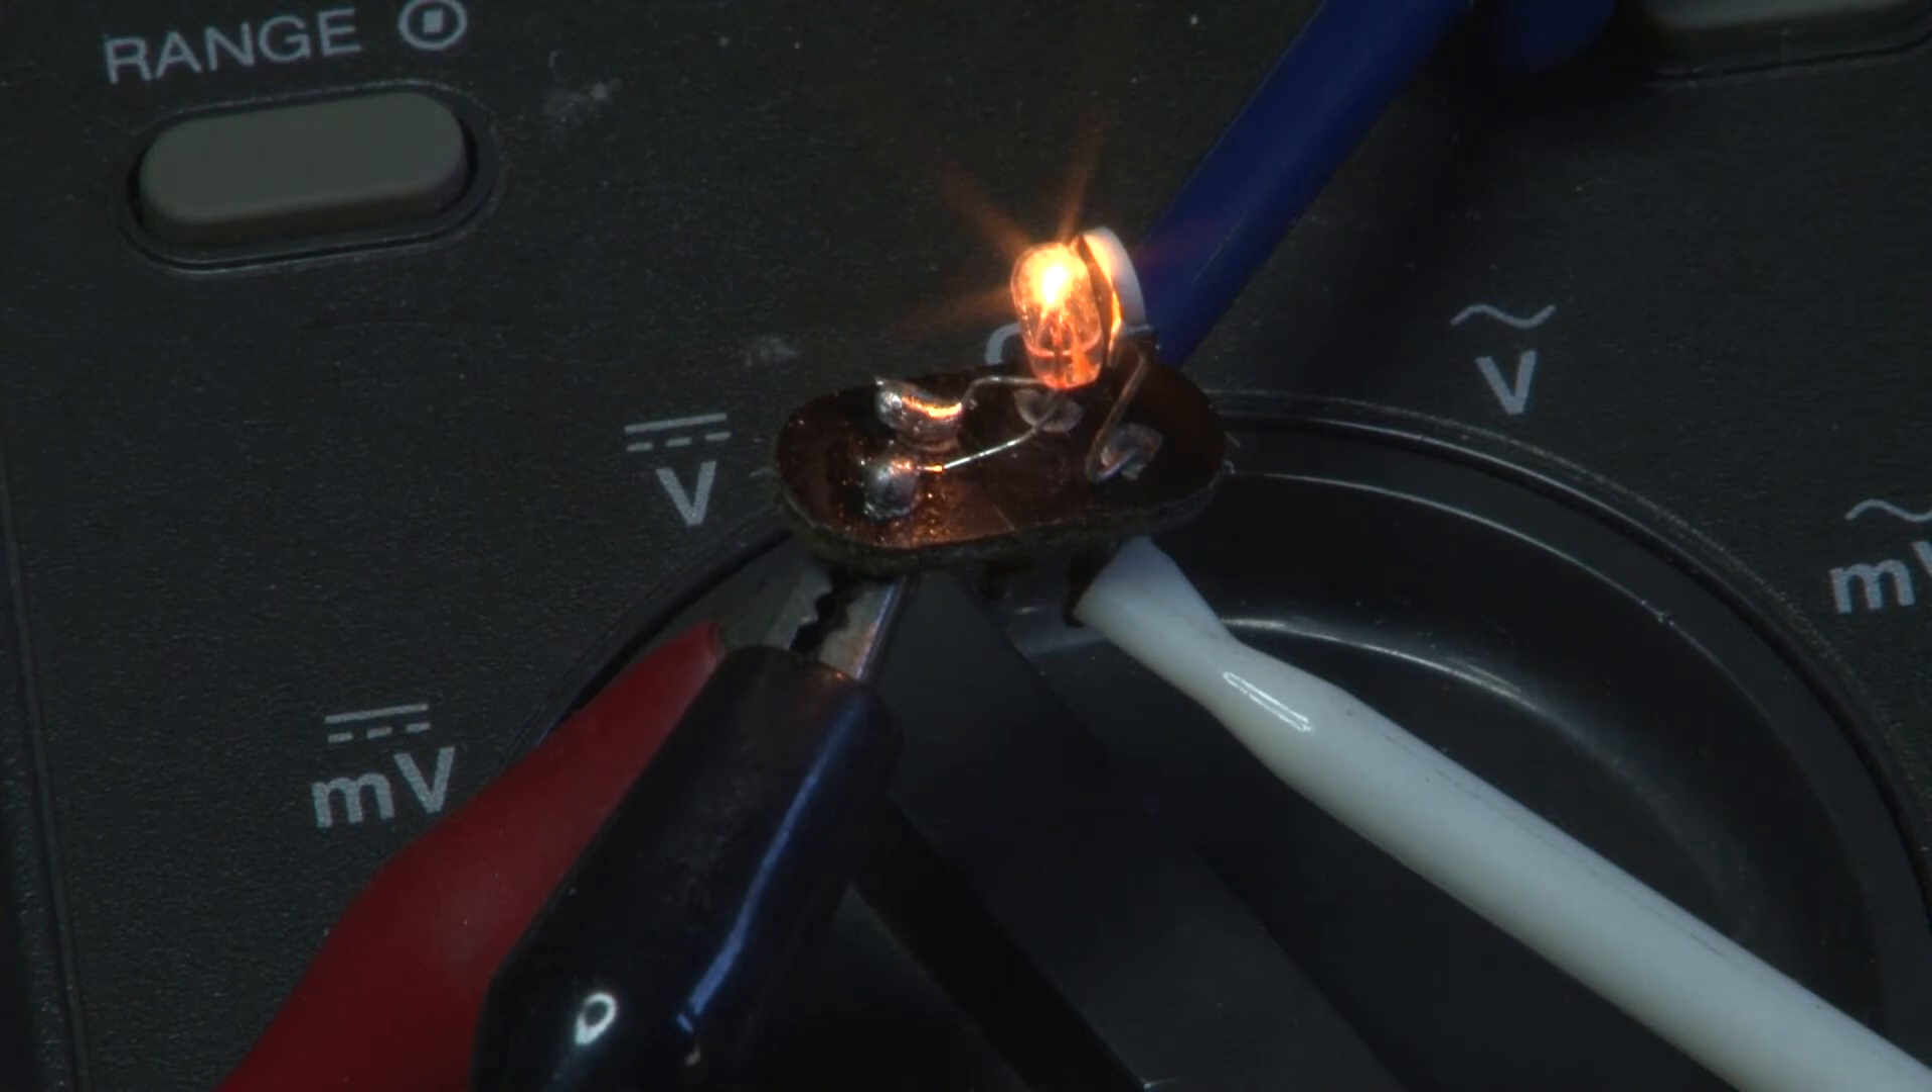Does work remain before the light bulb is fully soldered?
No.